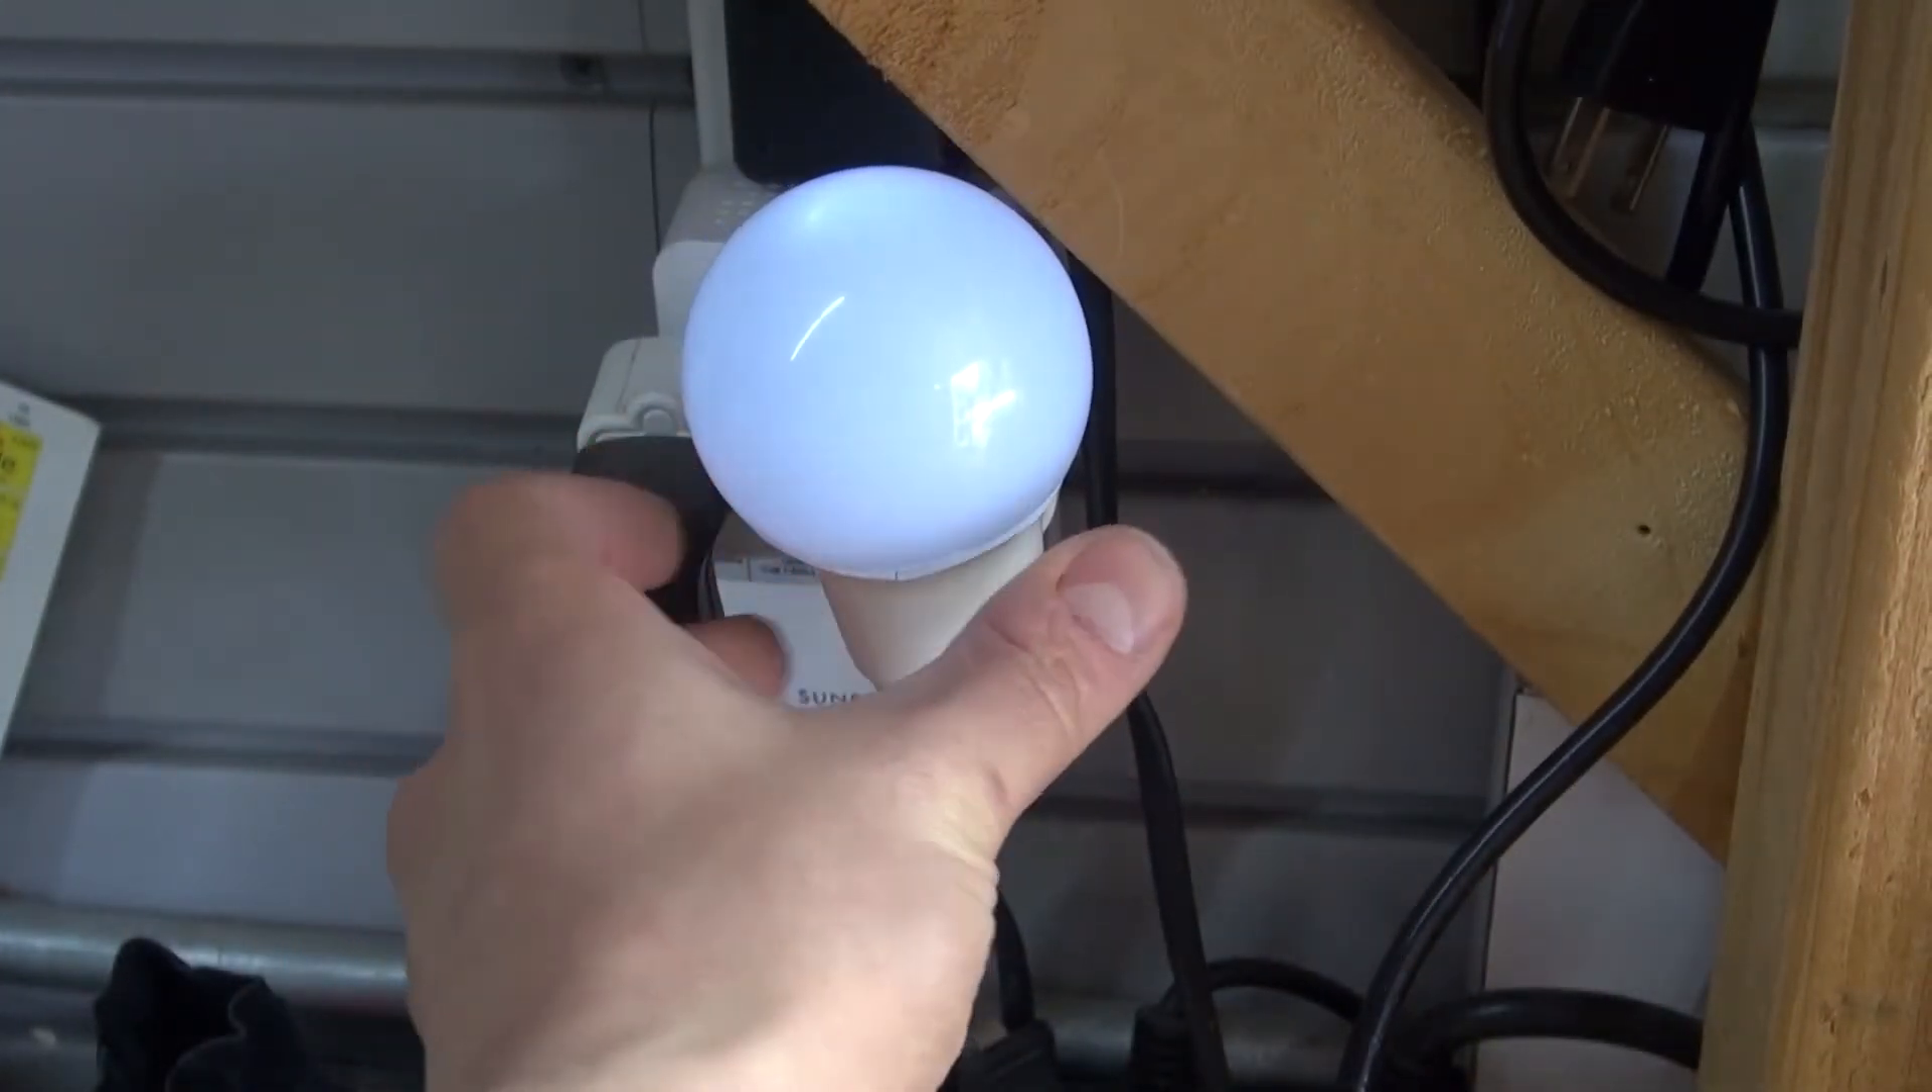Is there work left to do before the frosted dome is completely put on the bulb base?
No.